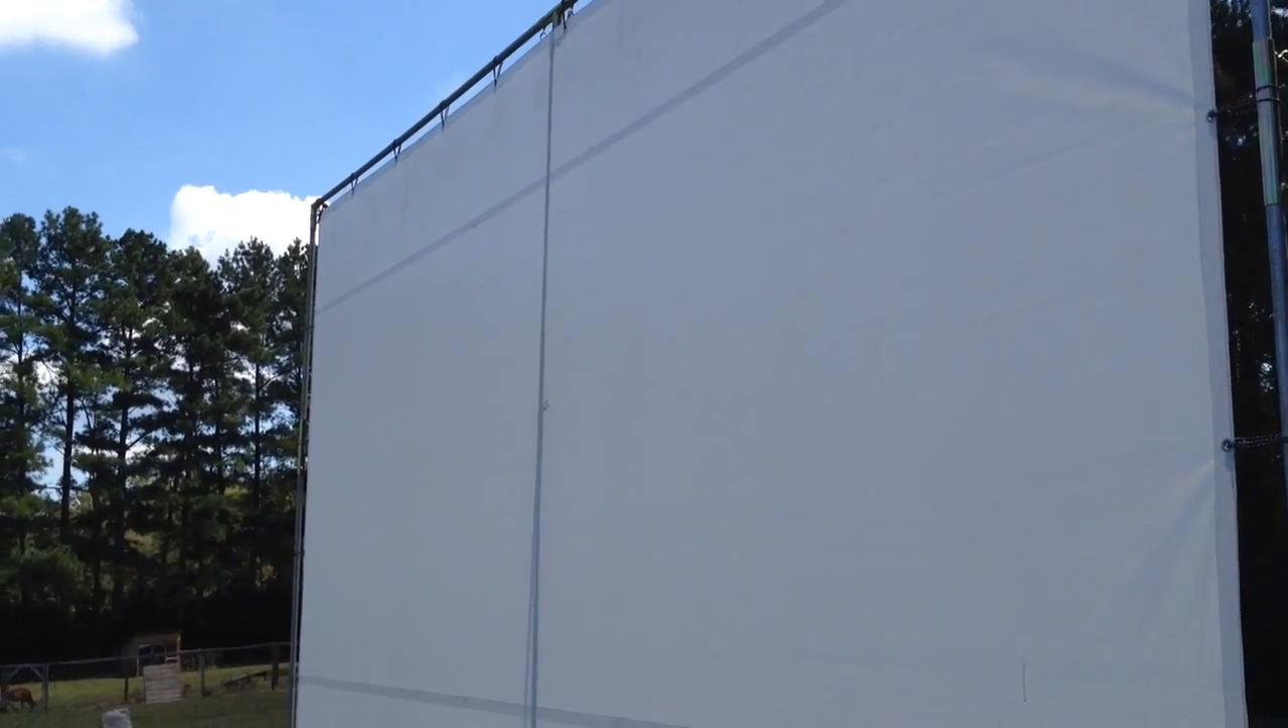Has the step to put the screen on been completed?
Yes.